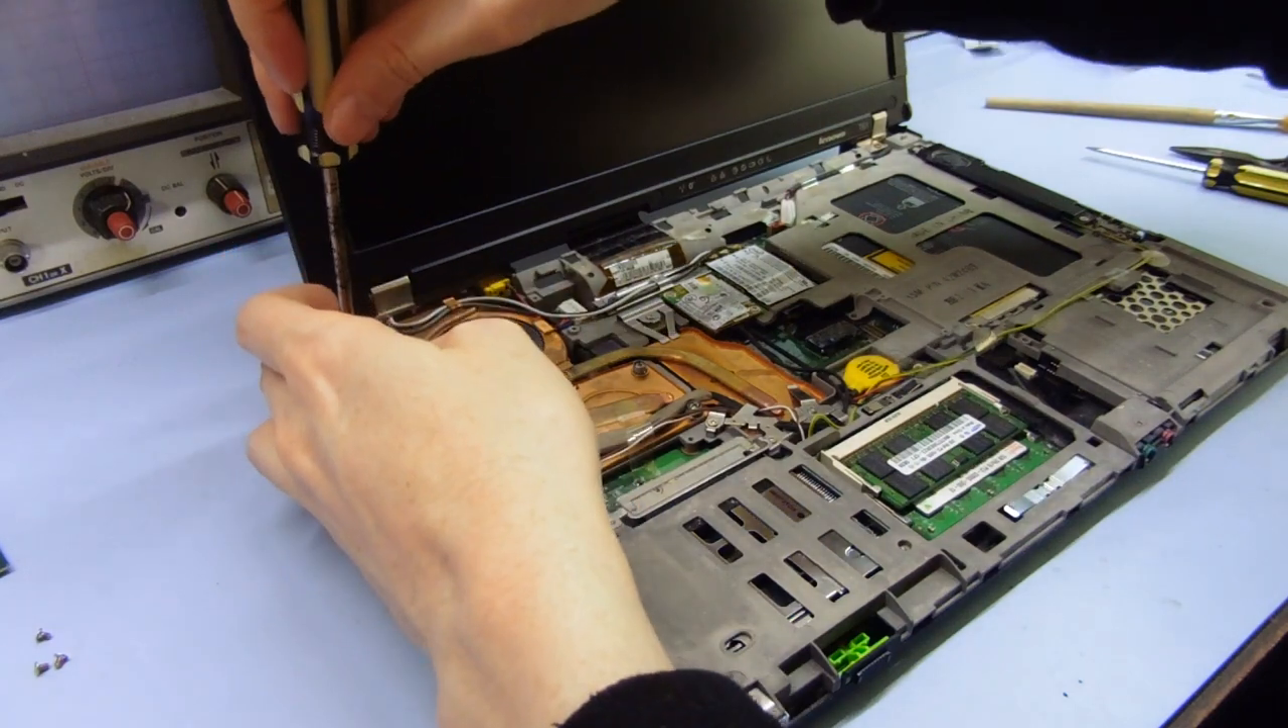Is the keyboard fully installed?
No.